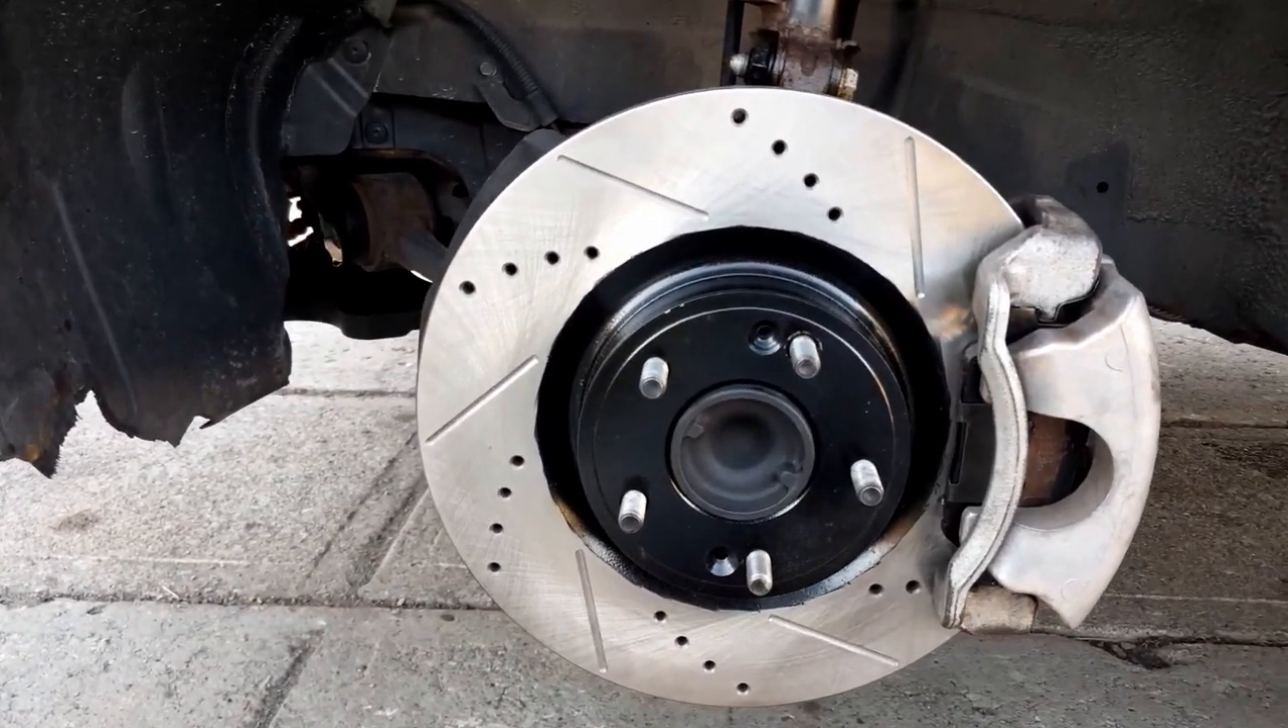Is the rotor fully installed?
Yes.